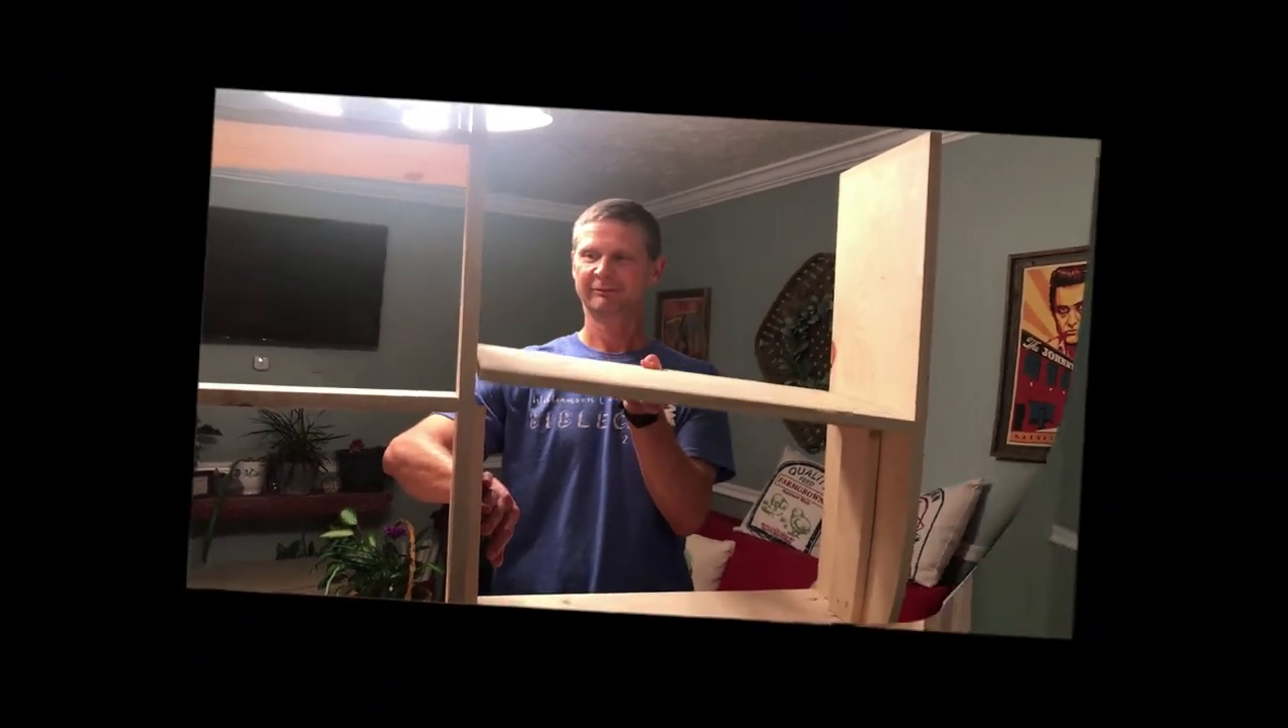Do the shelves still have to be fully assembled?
Yes.